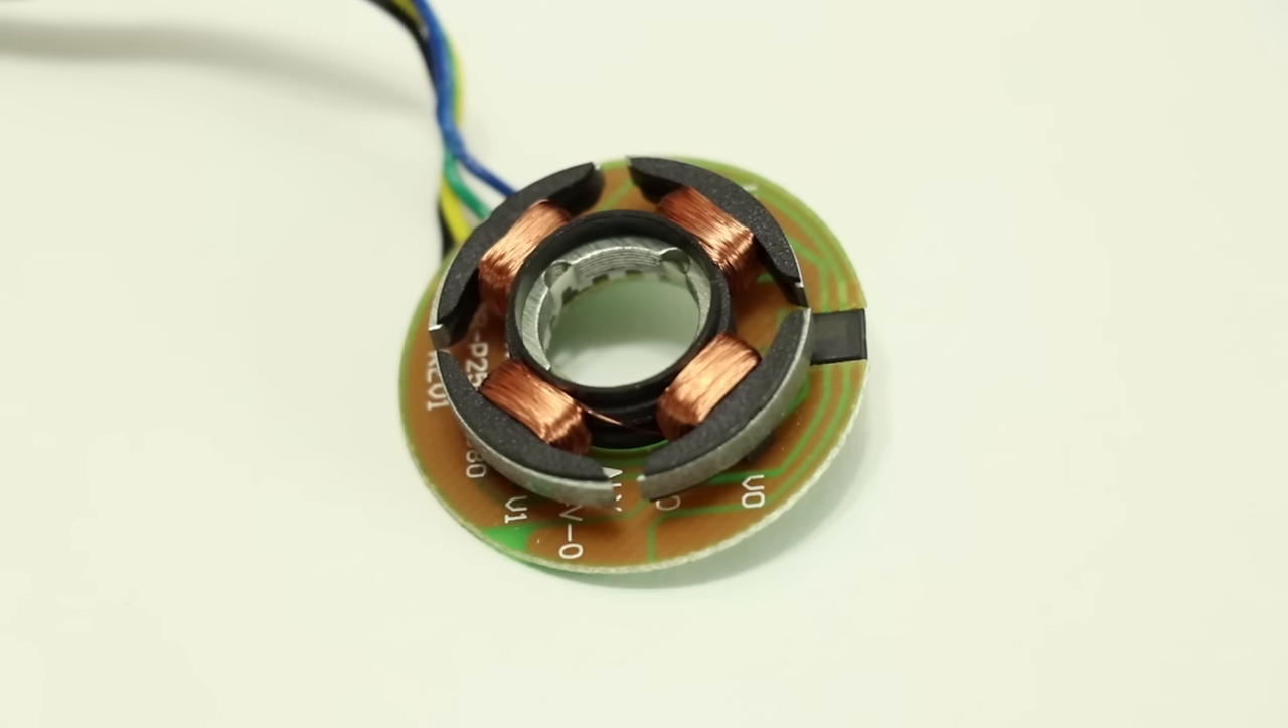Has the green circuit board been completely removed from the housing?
Yes.